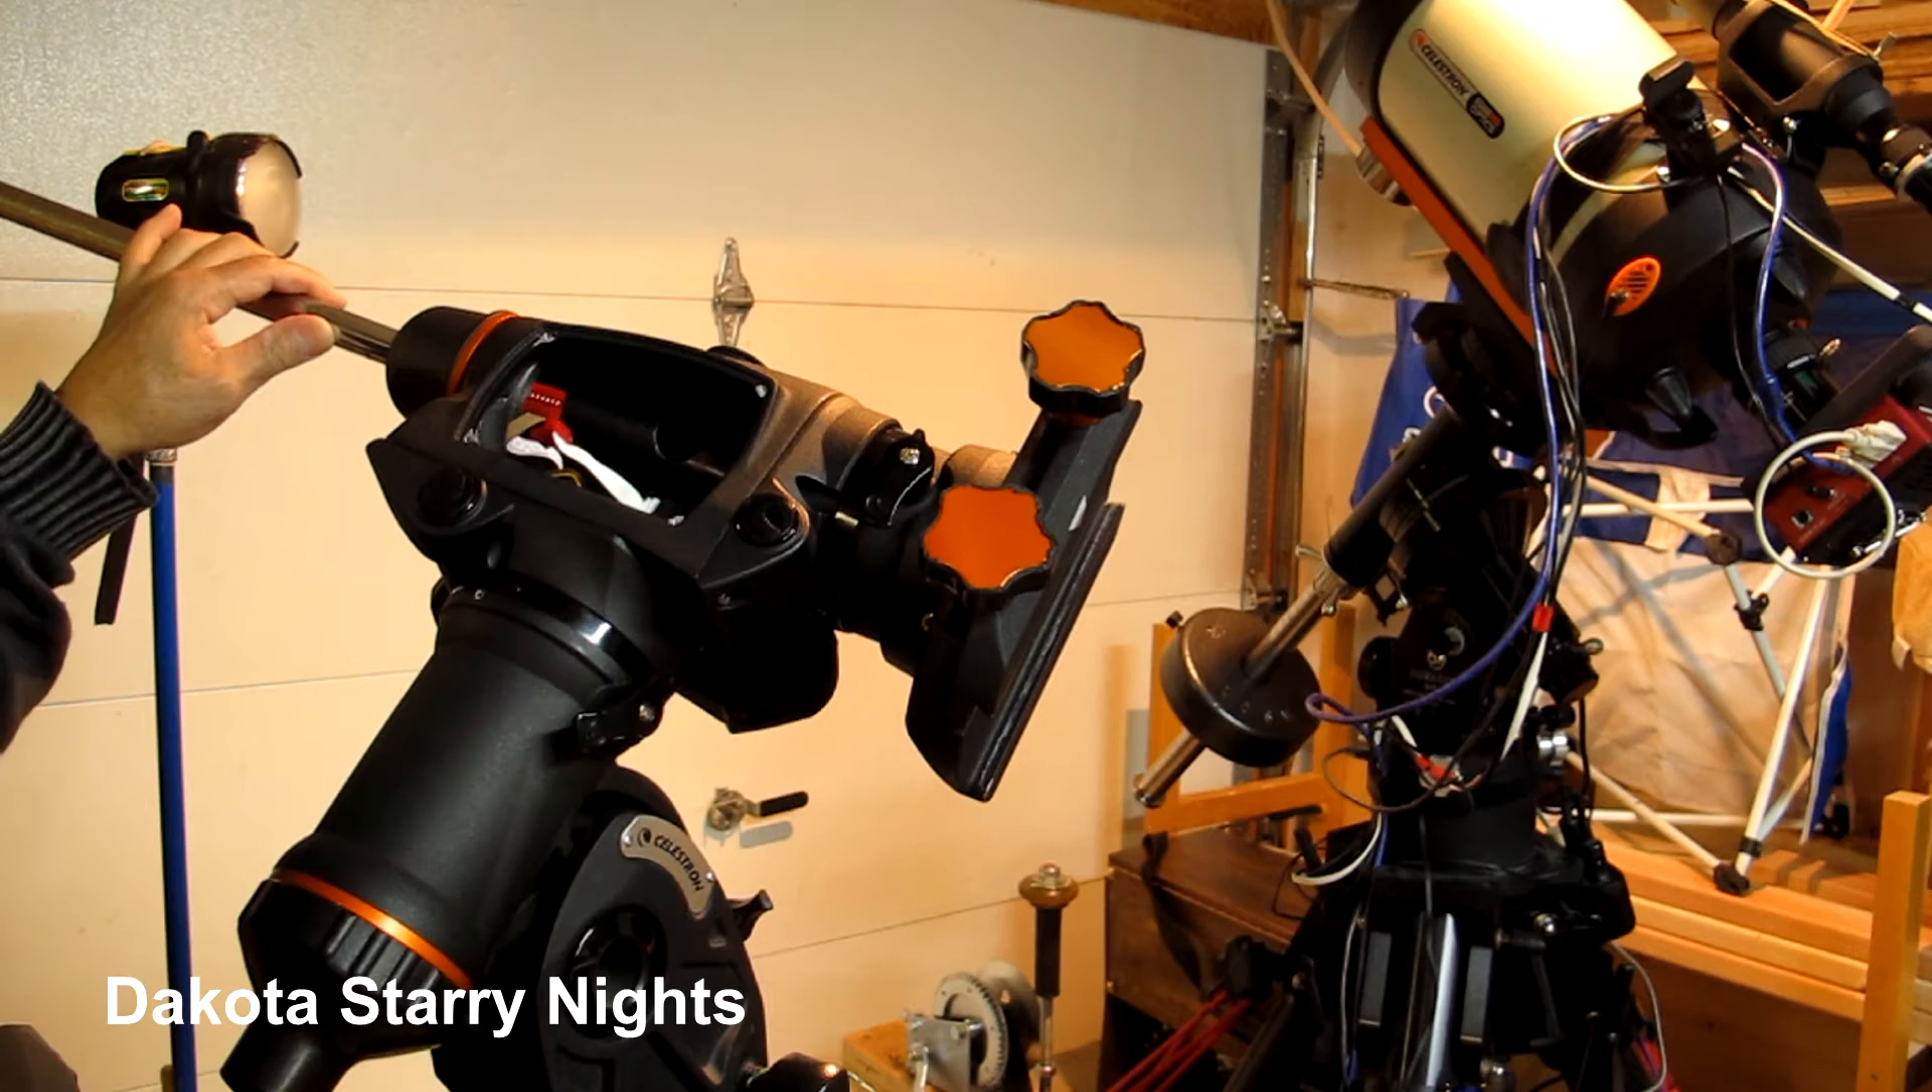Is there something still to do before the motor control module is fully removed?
No.